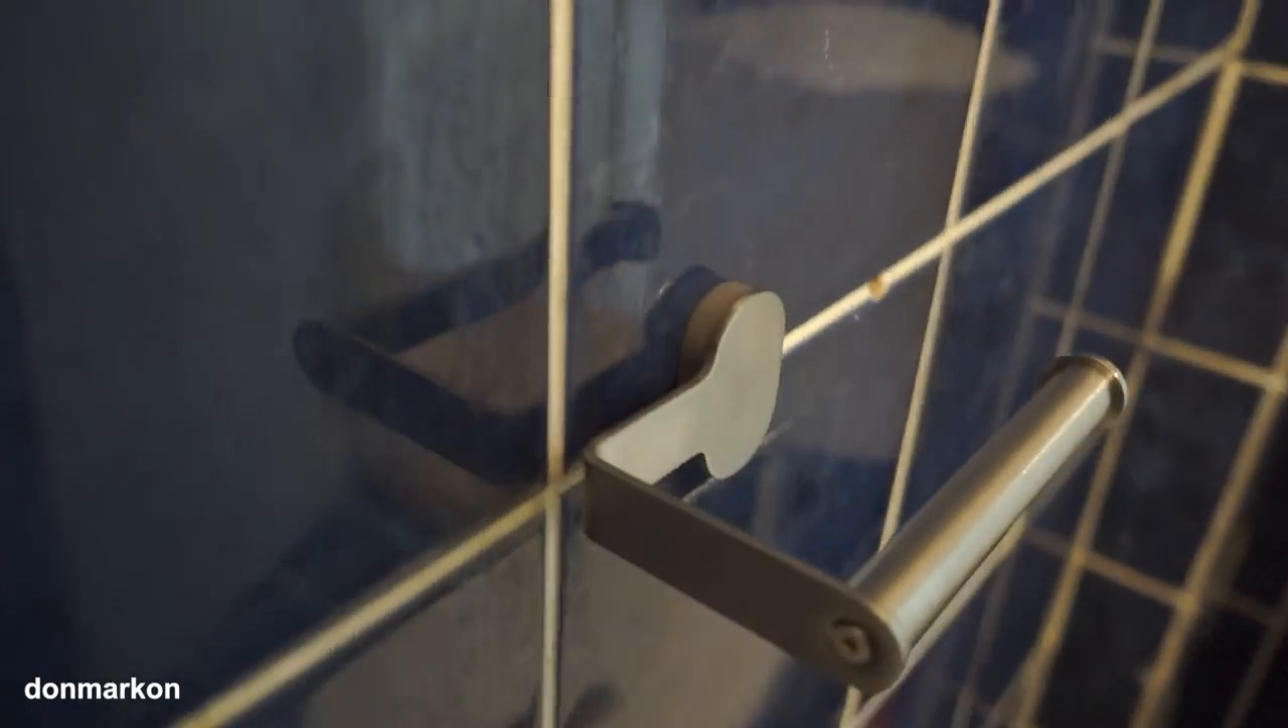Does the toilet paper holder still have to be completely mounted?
No.